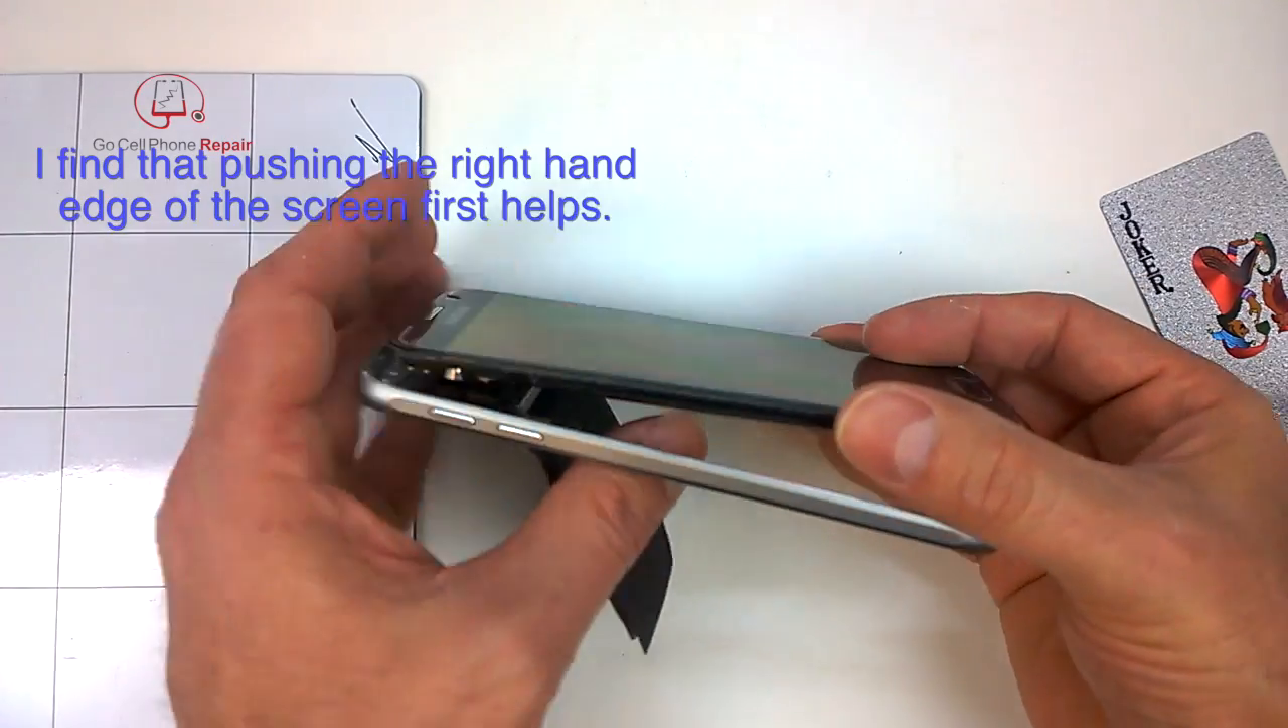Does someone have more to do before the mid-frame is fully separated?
Yes.